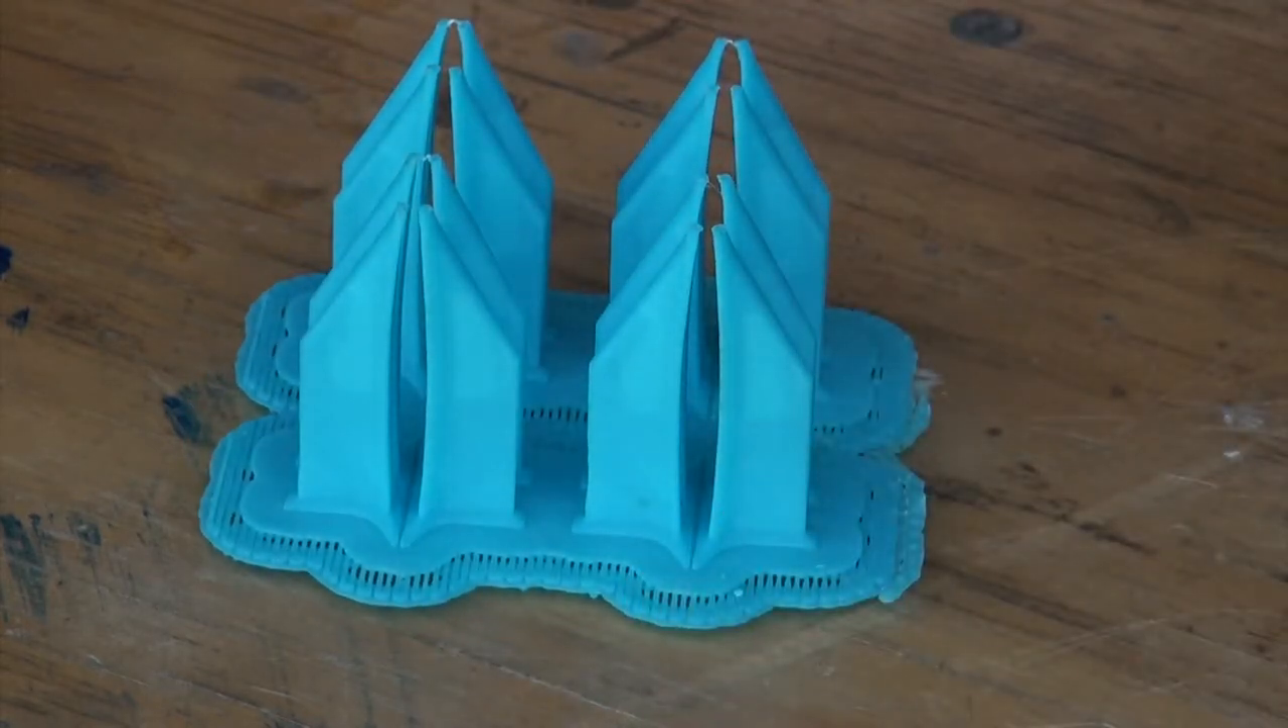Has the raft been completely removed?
No.